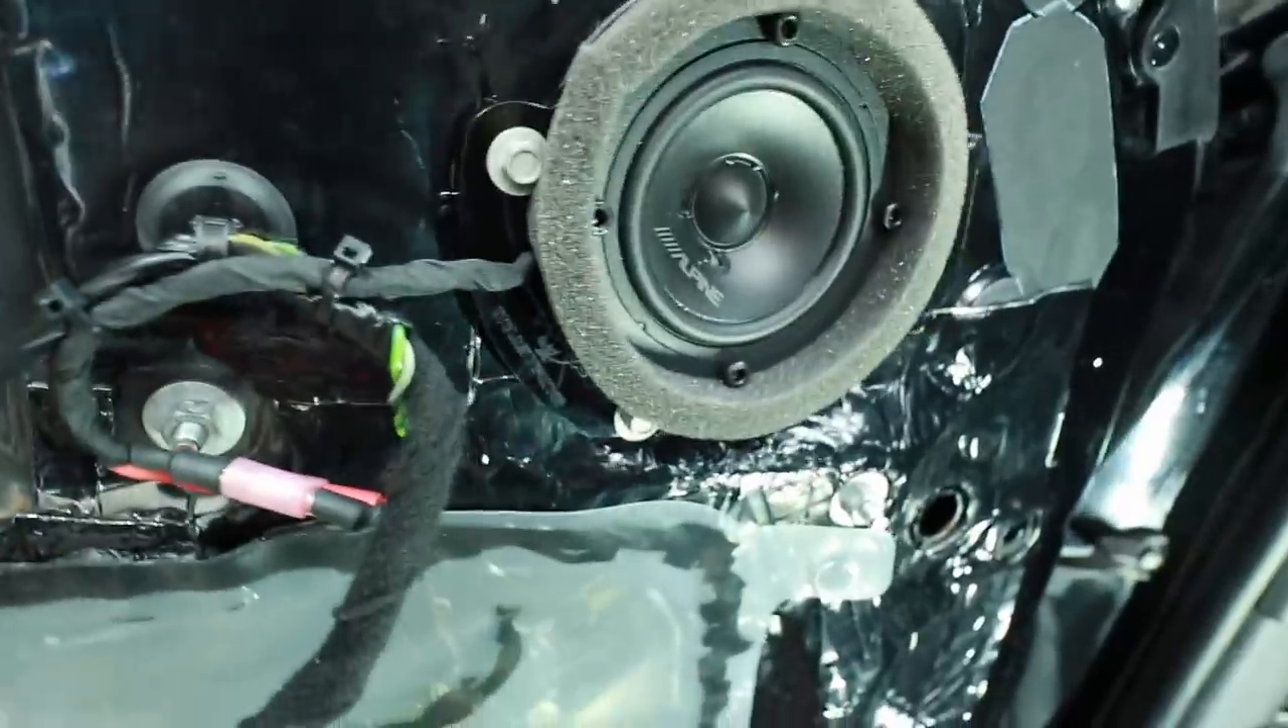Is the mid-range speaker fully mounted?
Yes.